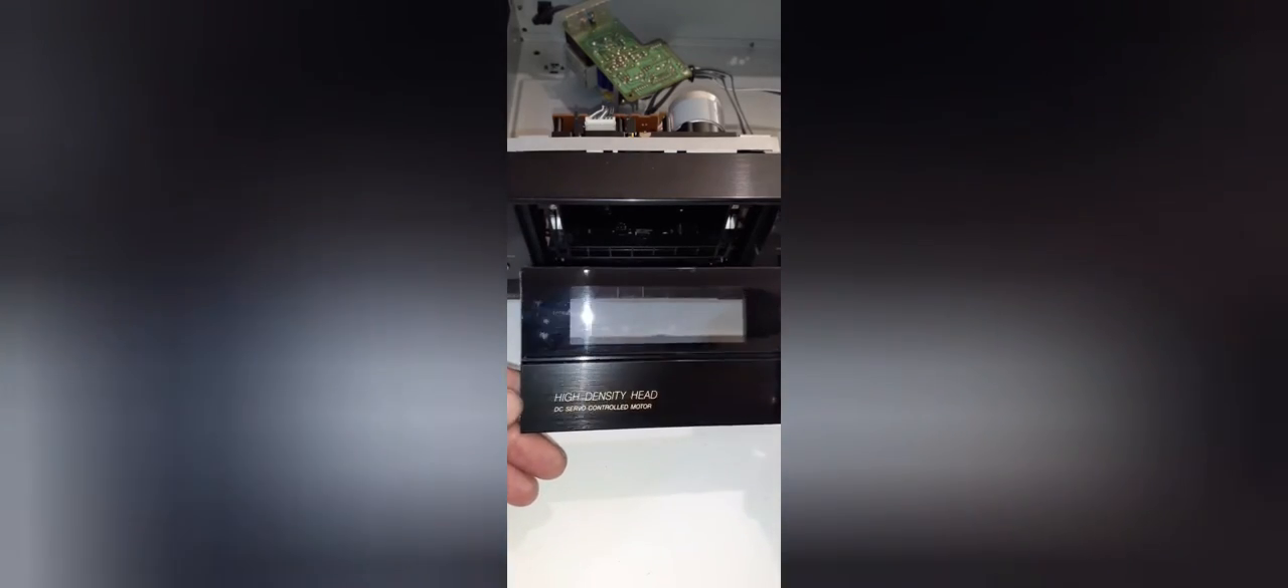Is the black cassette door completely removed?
Yes.